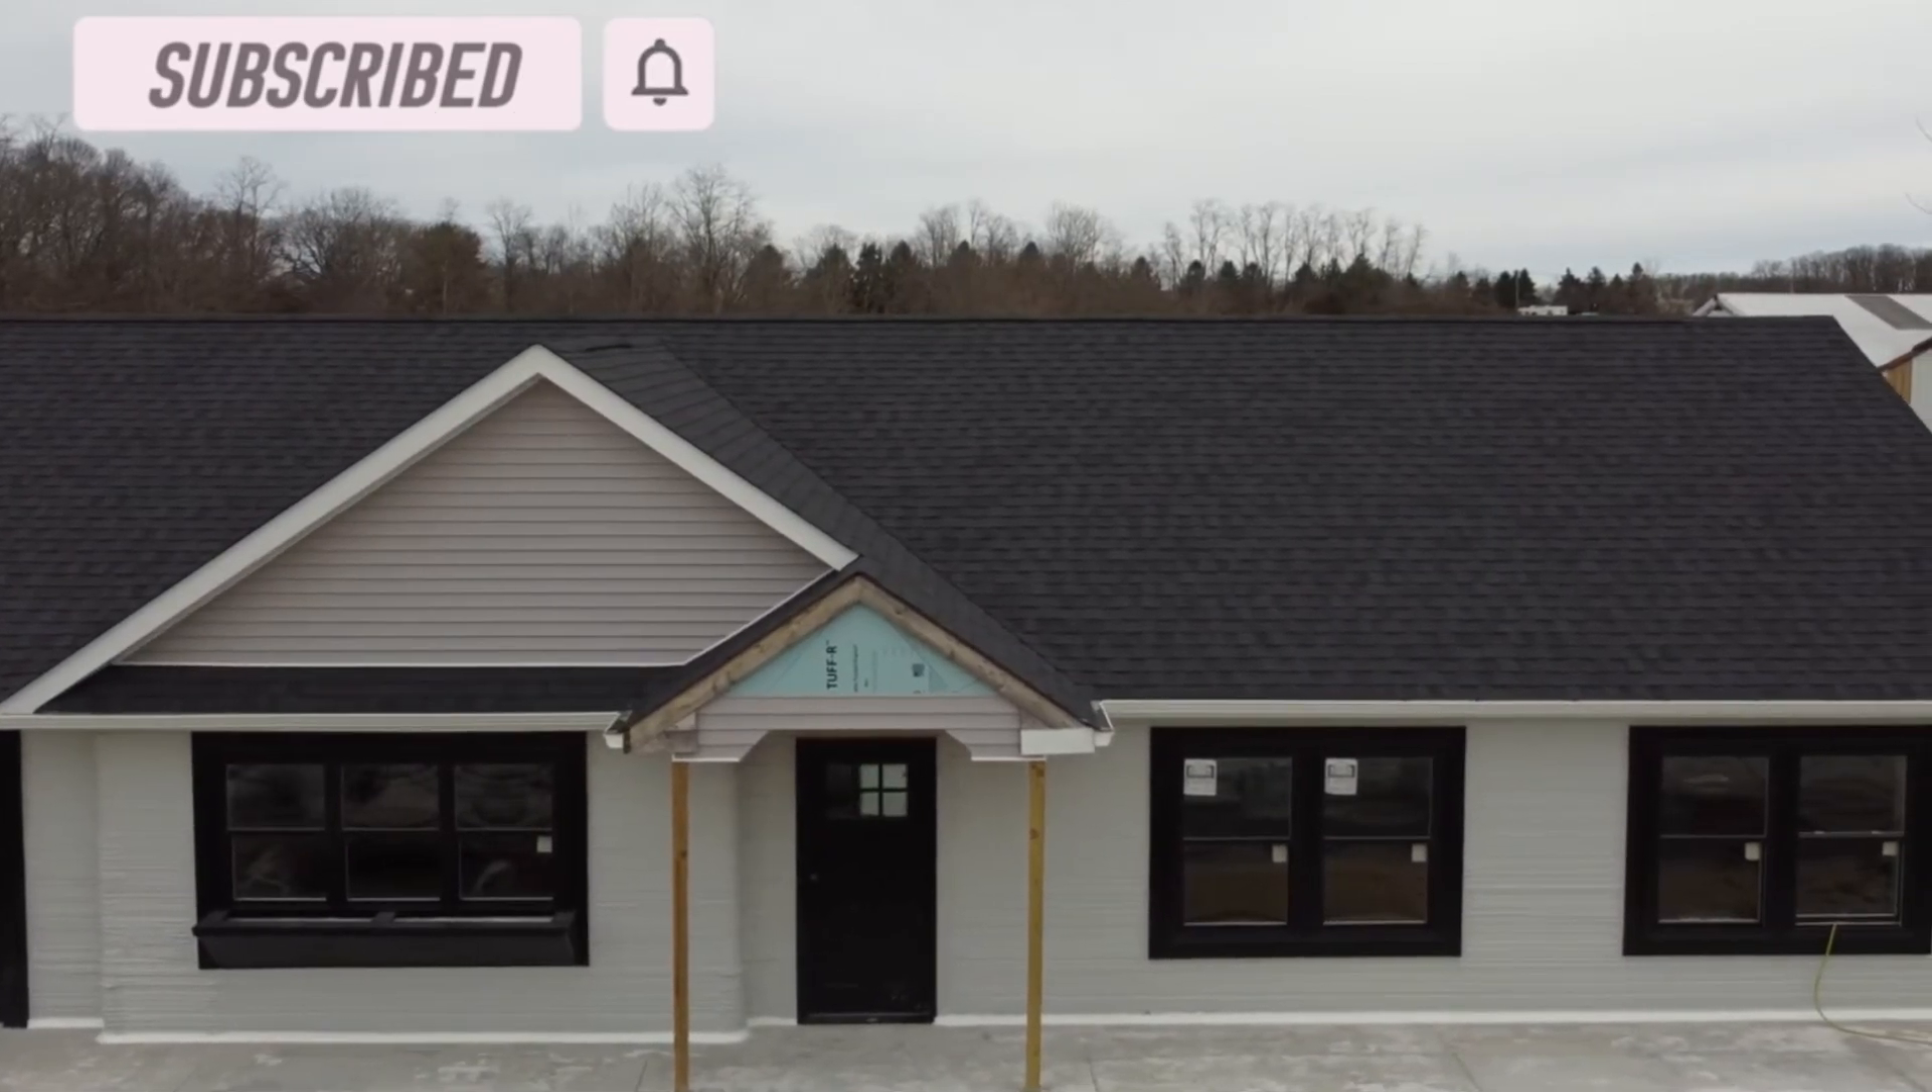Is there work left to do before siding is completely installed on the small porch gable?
Yes.